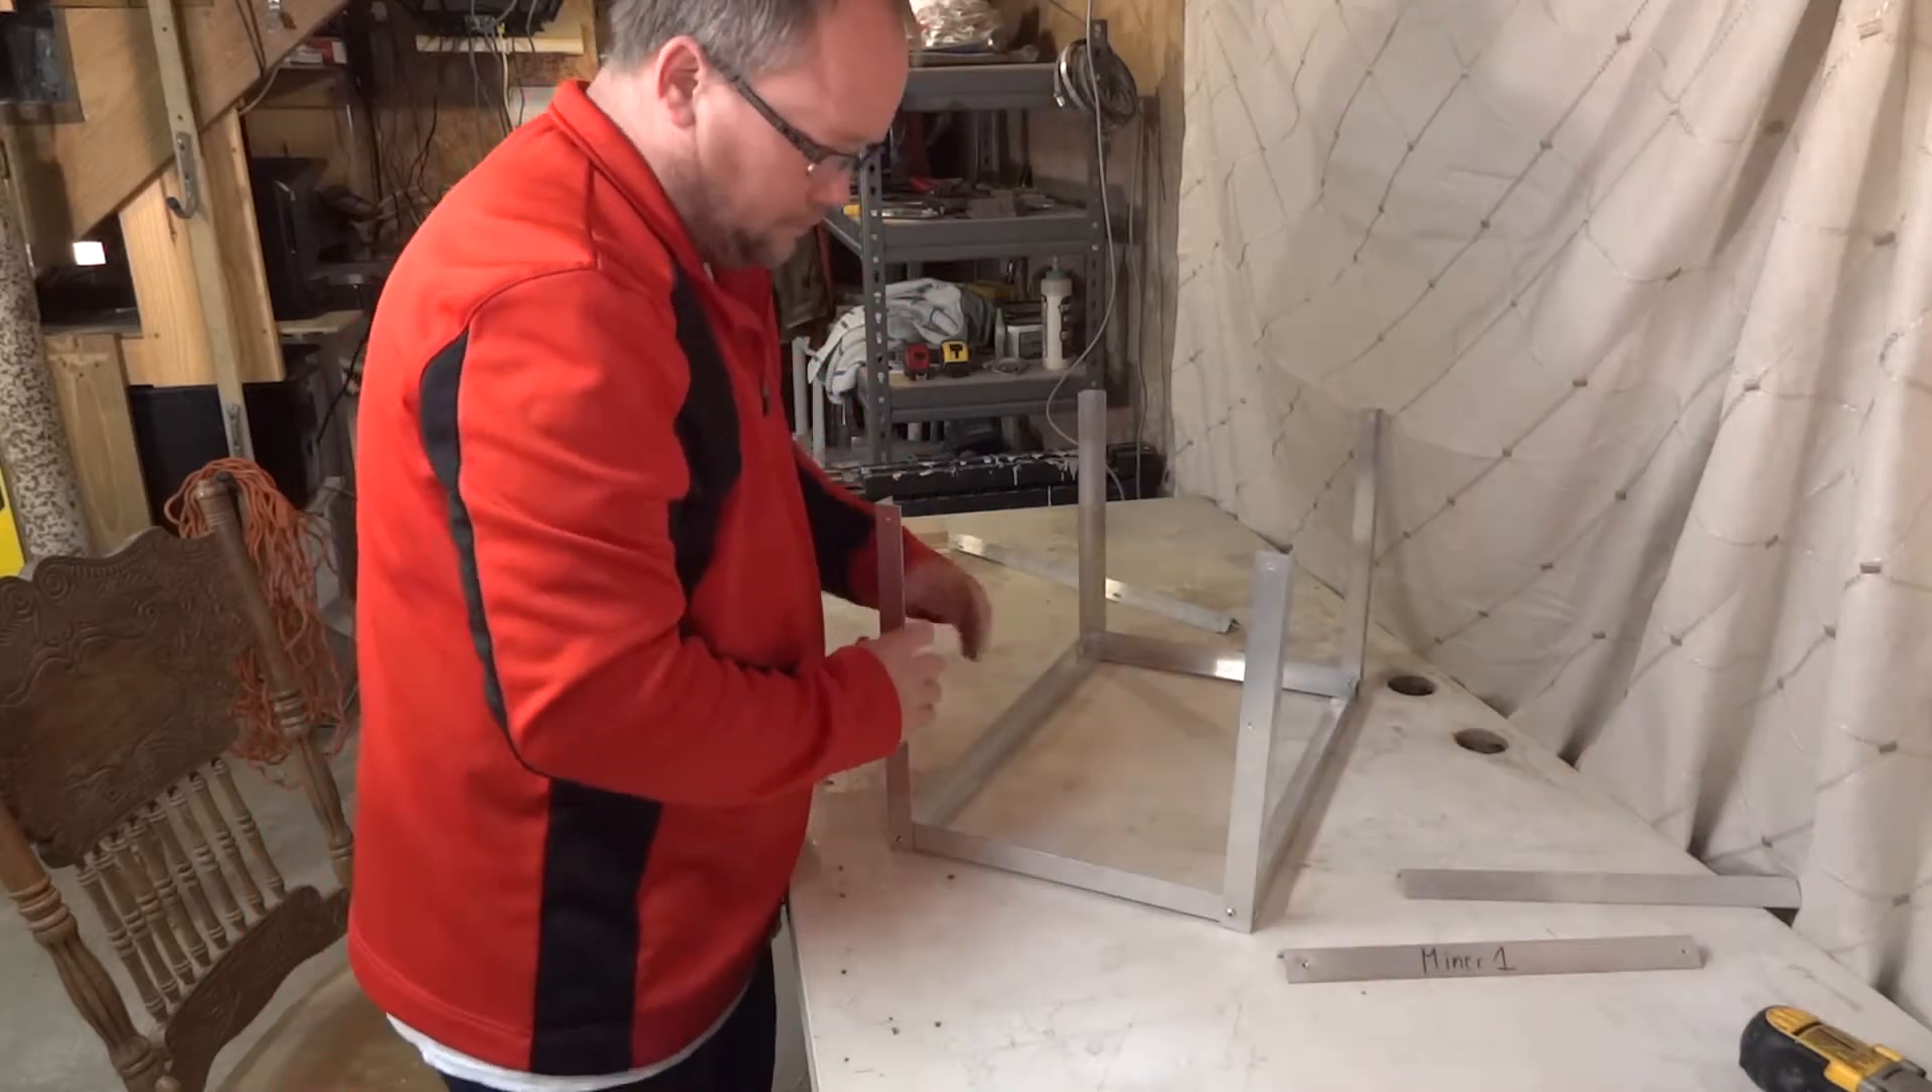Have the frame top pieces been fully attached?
No.